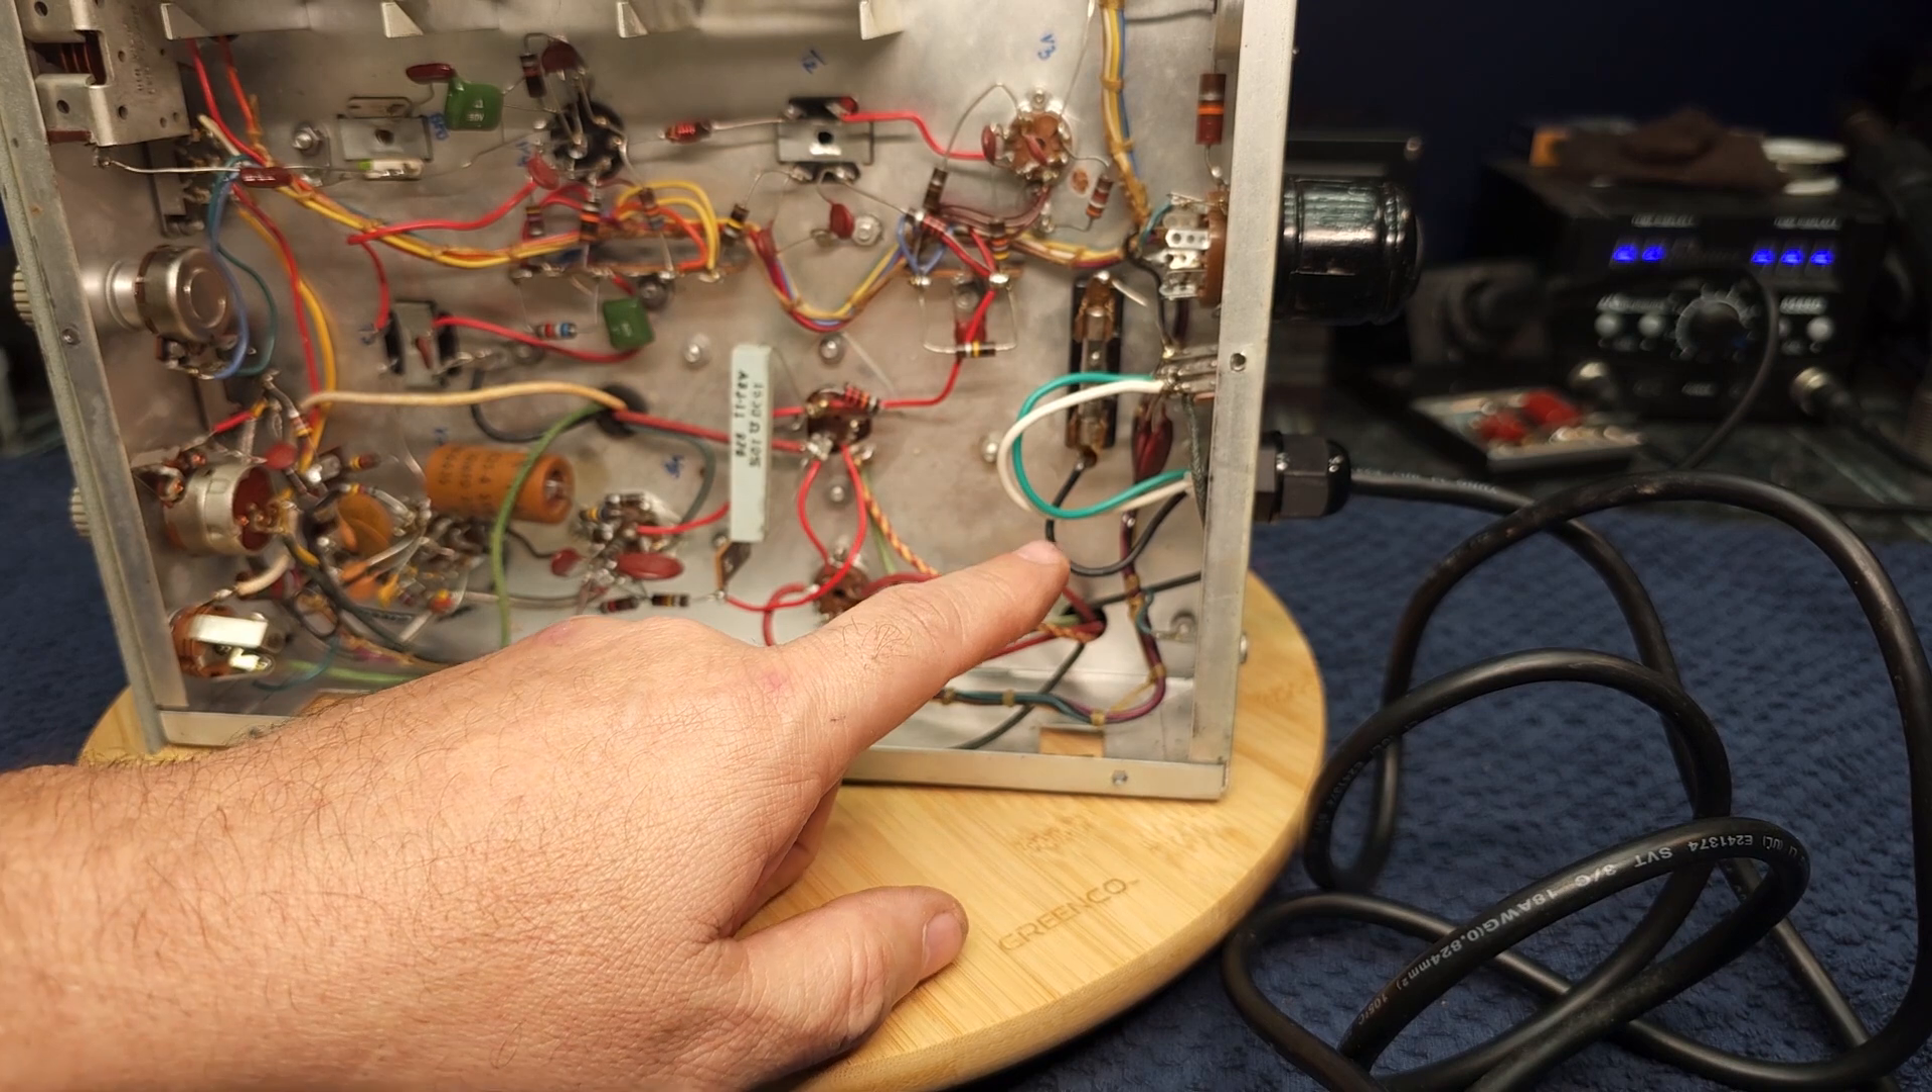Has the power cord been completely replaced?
Yes.